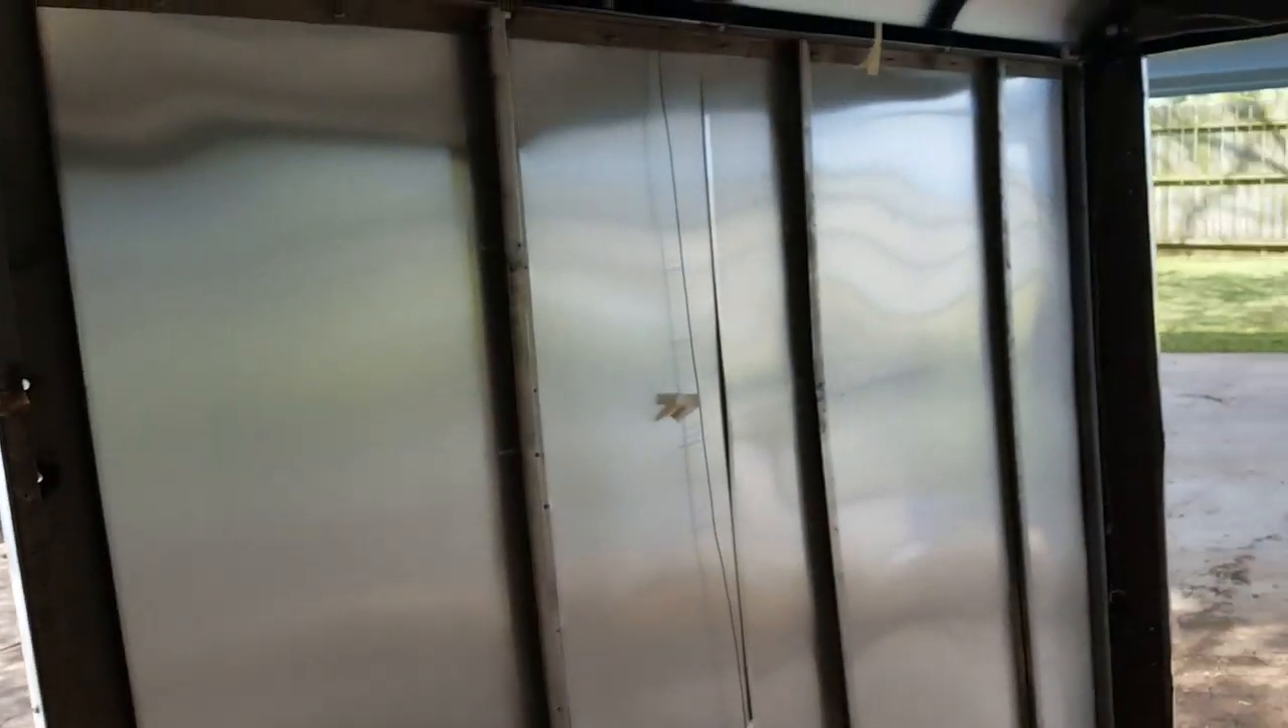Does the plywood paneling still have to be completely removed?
No.